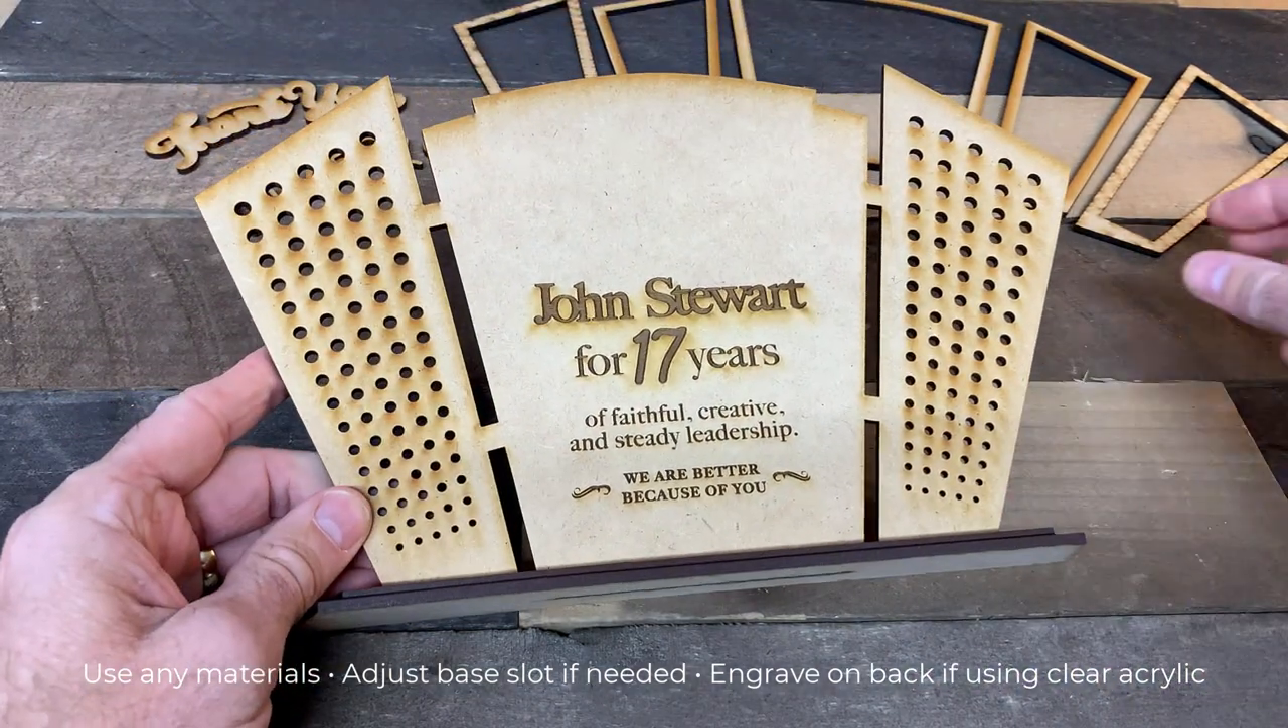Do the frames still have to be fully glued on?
Yes.